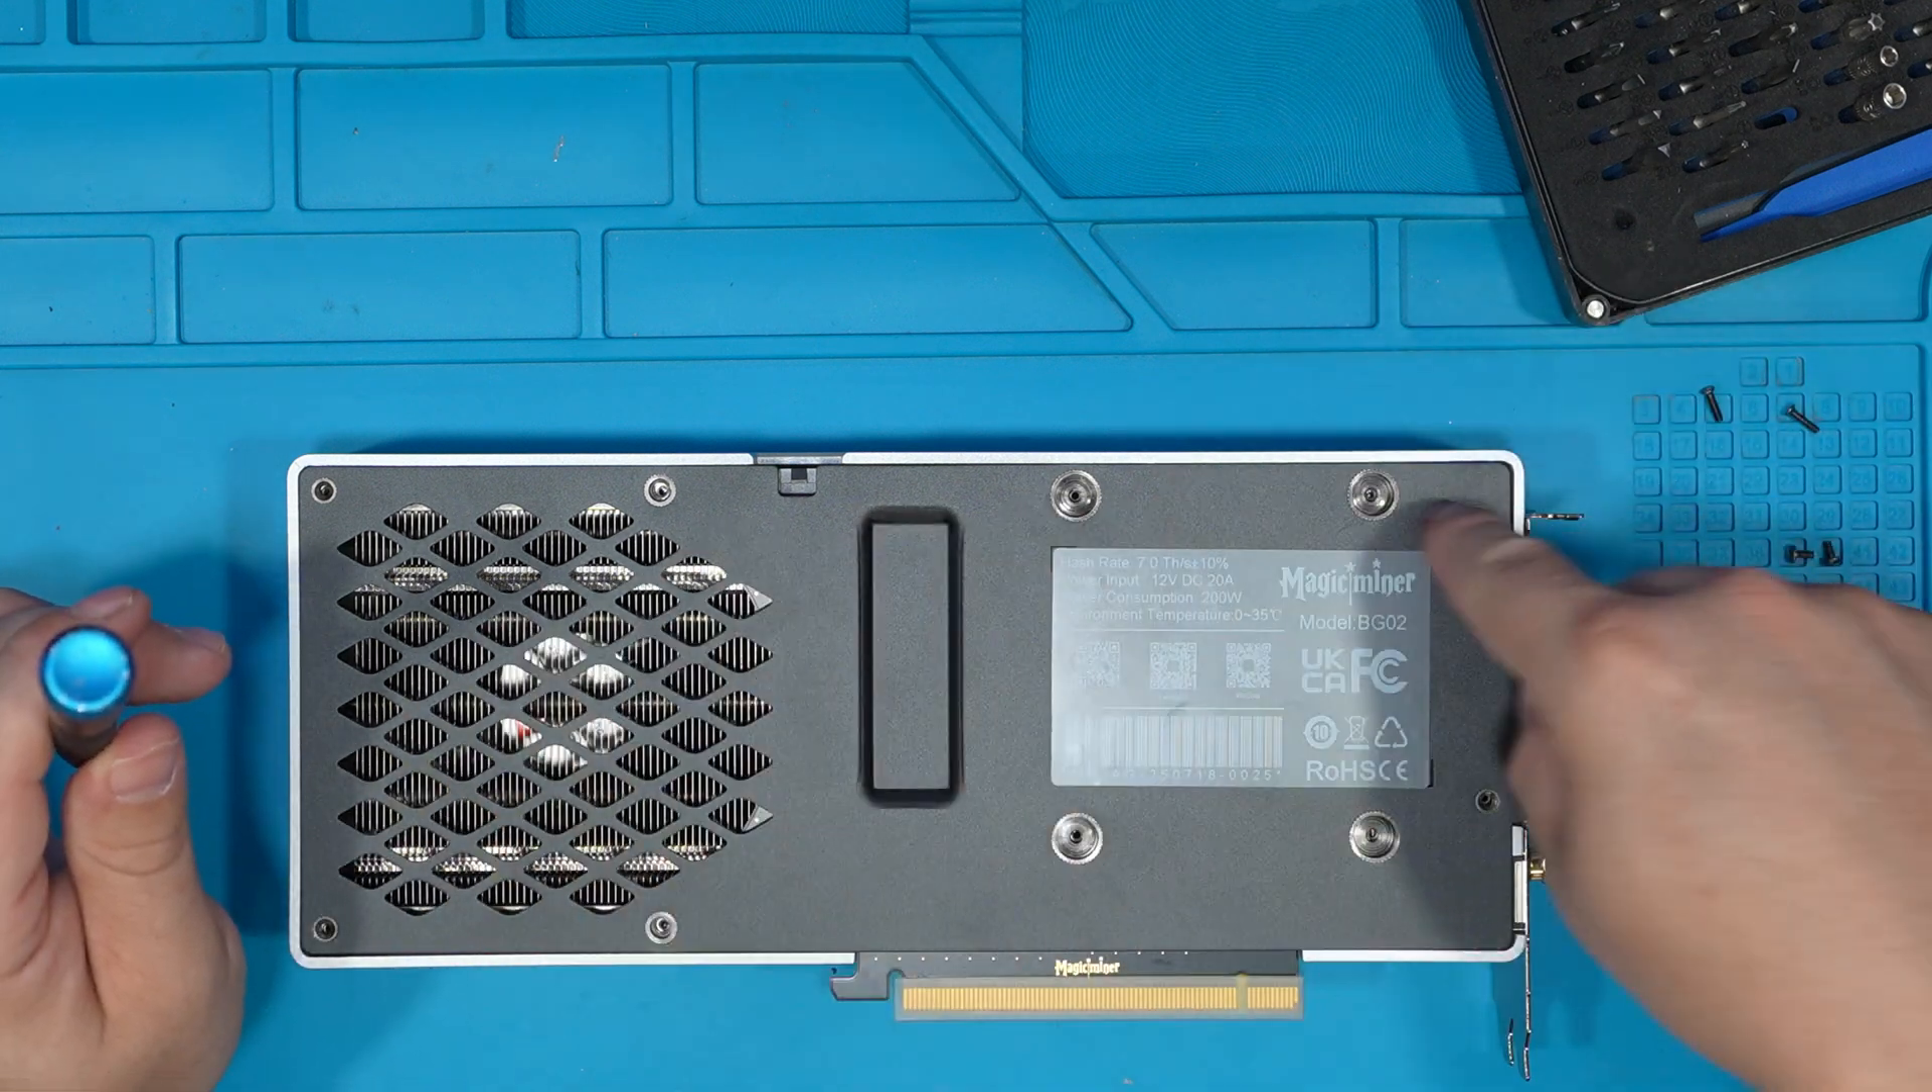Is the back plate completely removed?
No.